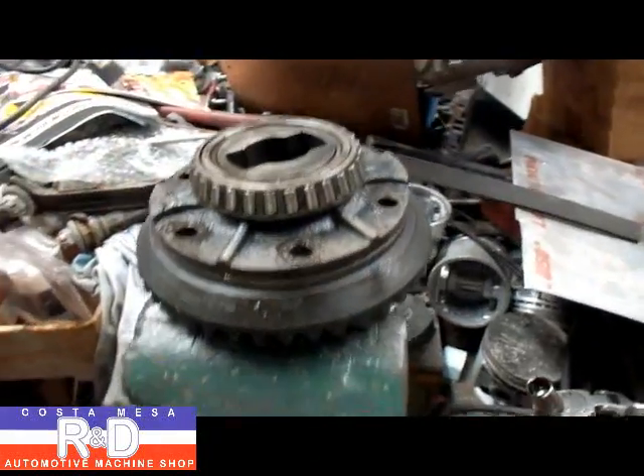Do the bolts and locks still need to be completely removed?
No.